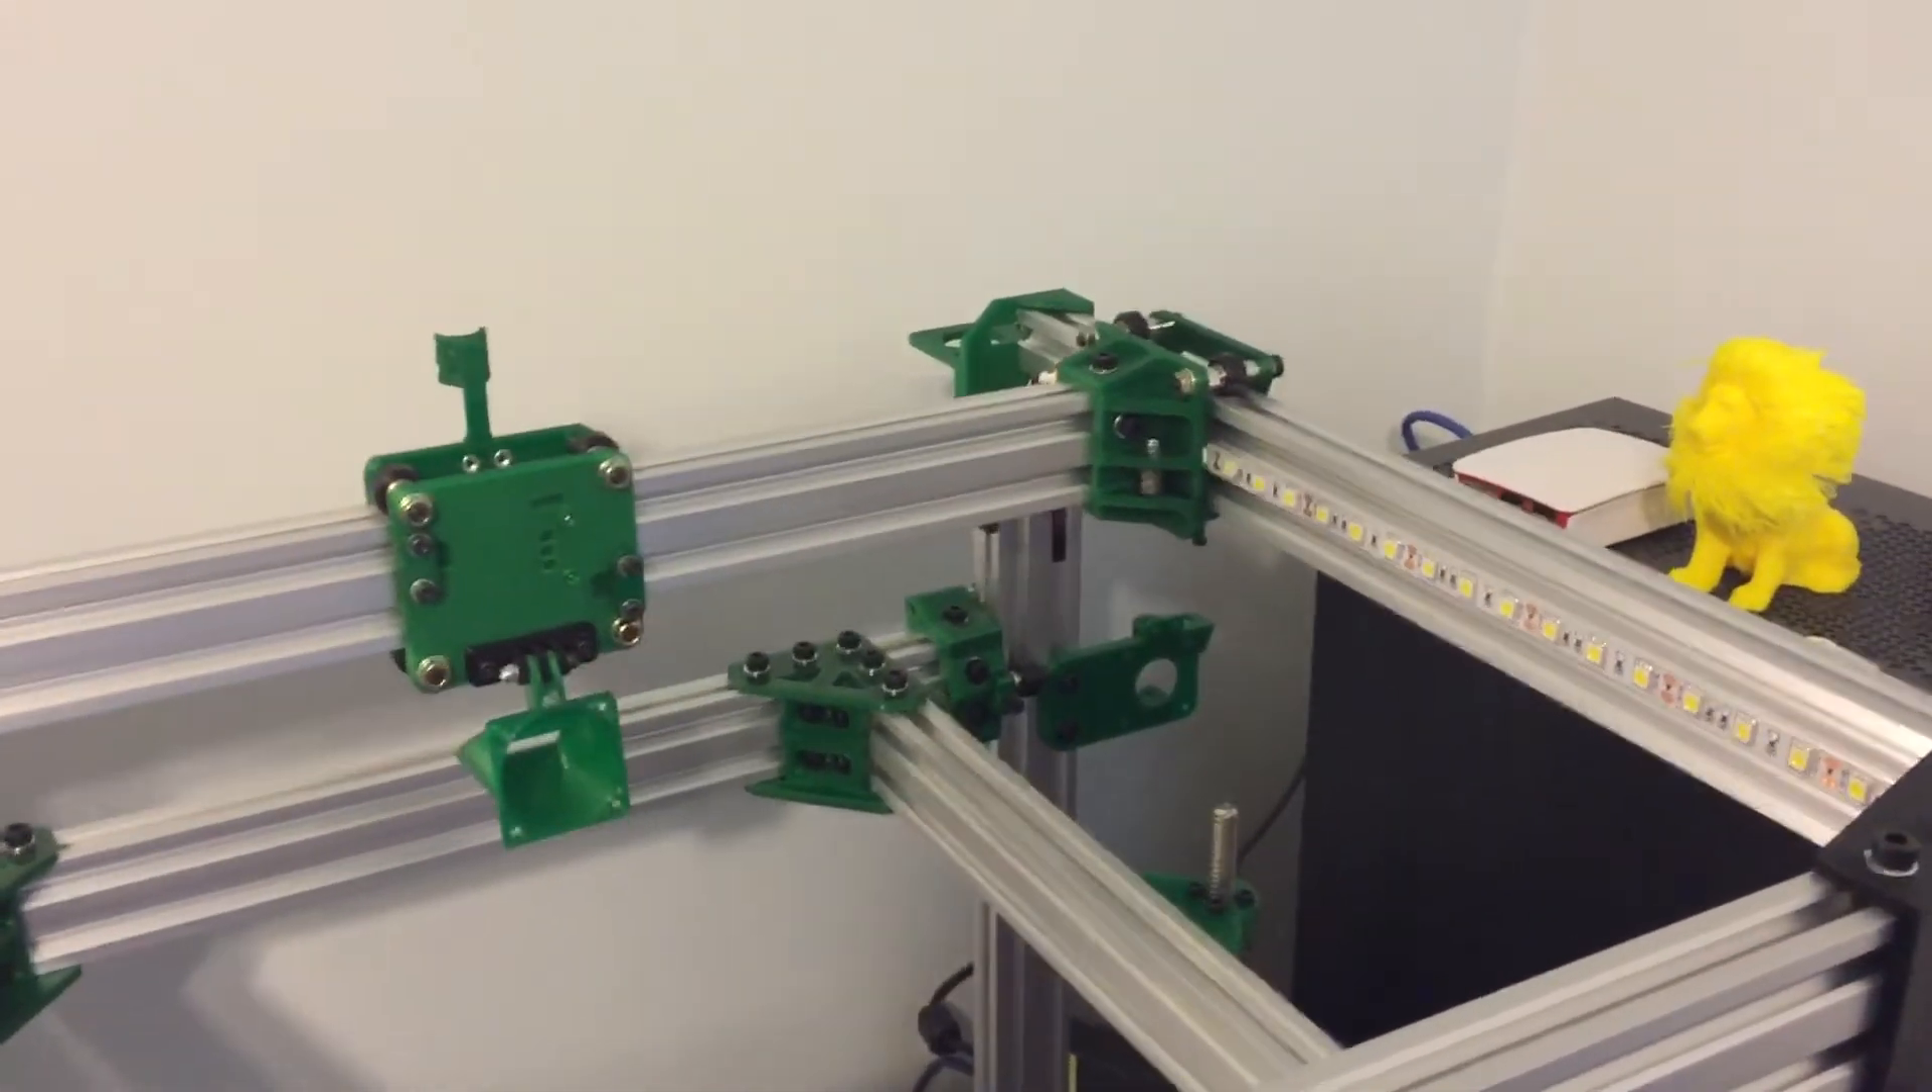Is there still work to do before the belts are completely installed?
Yes.